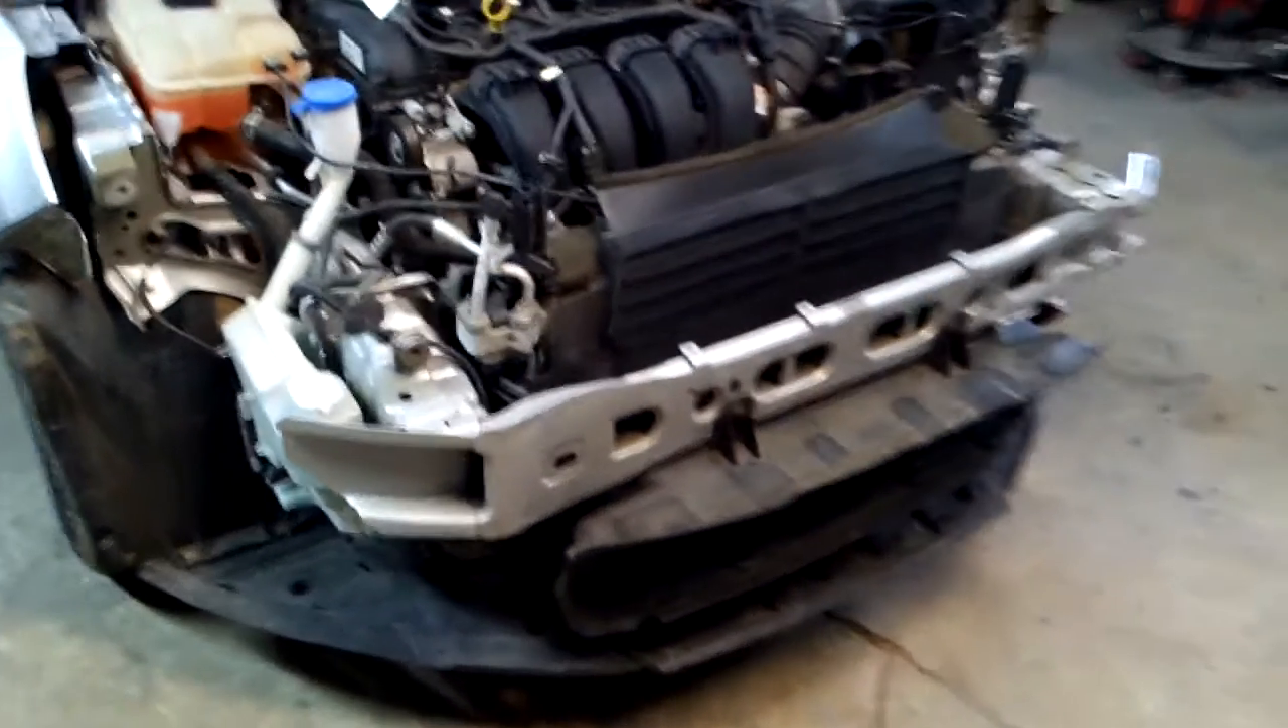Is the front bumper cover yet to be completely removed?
No.